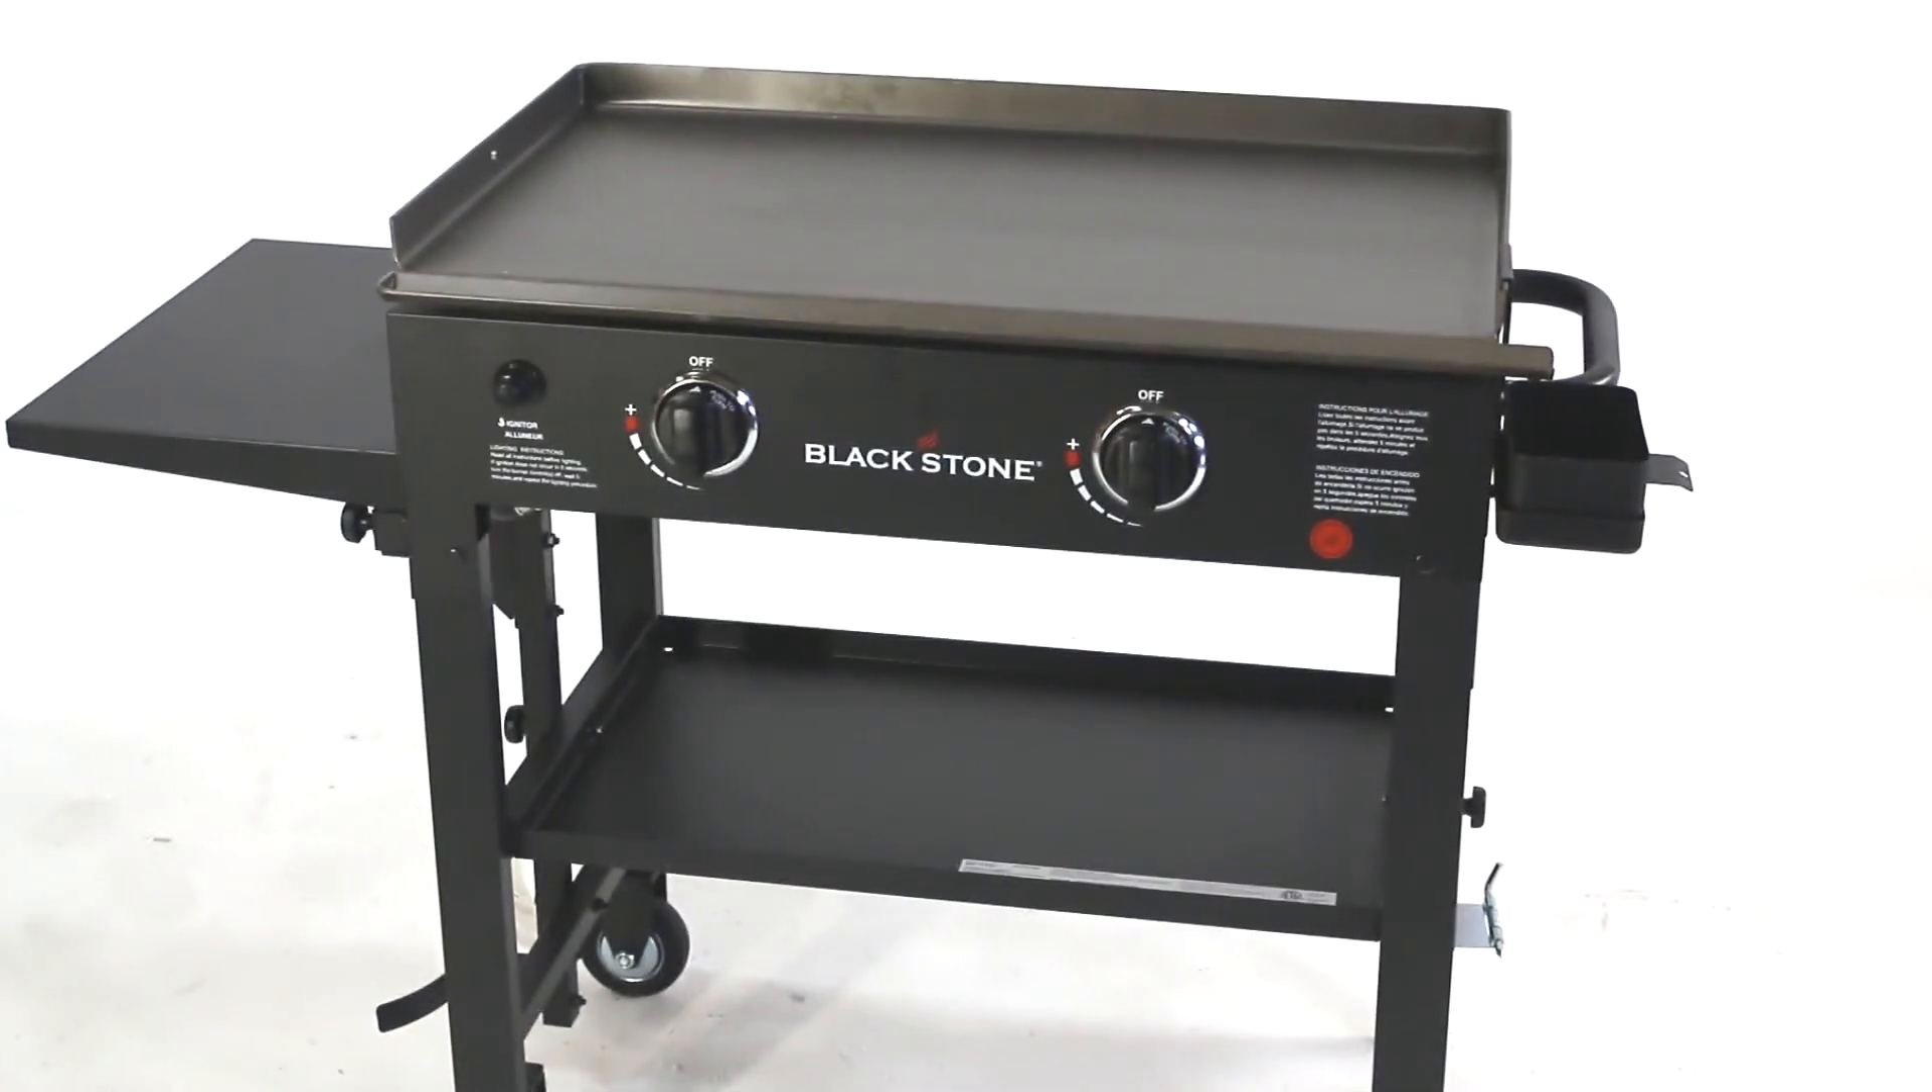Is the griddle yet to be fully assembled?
No.